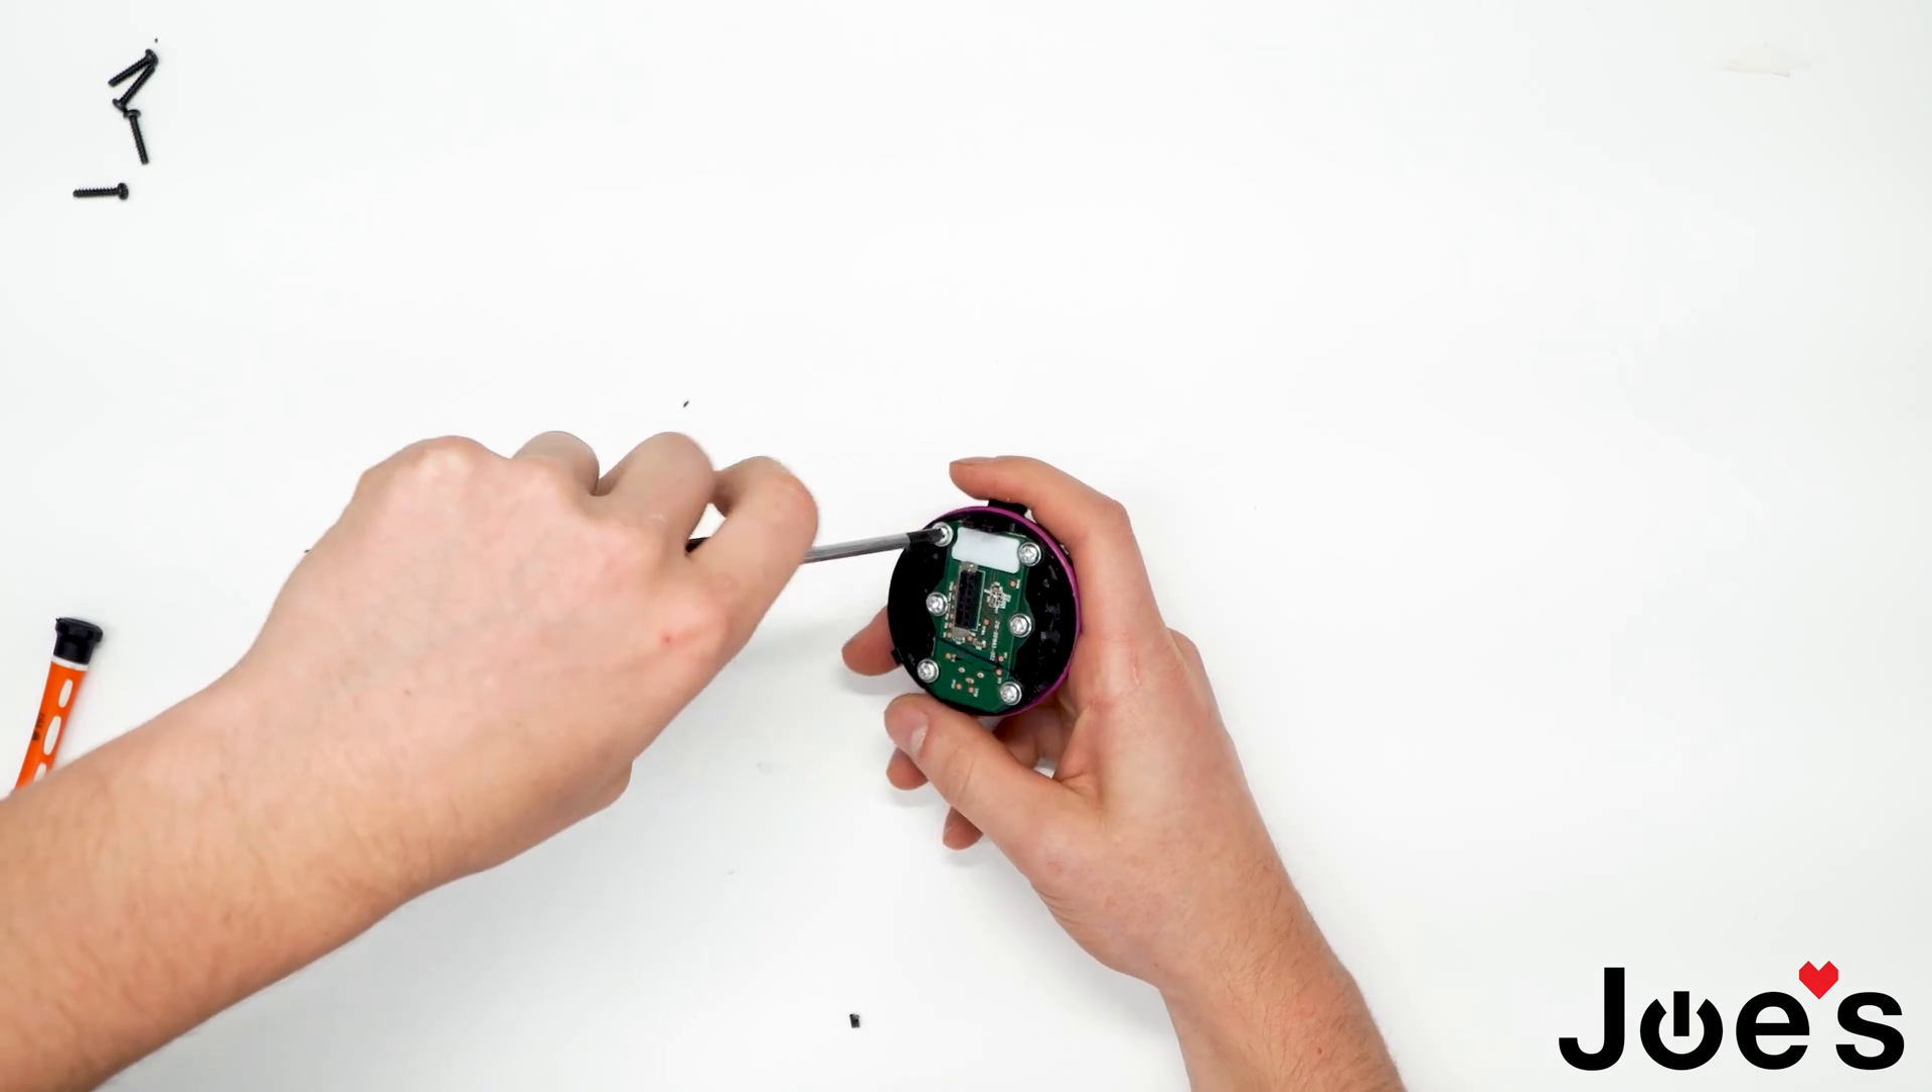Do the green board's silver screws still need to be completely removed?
Yes.